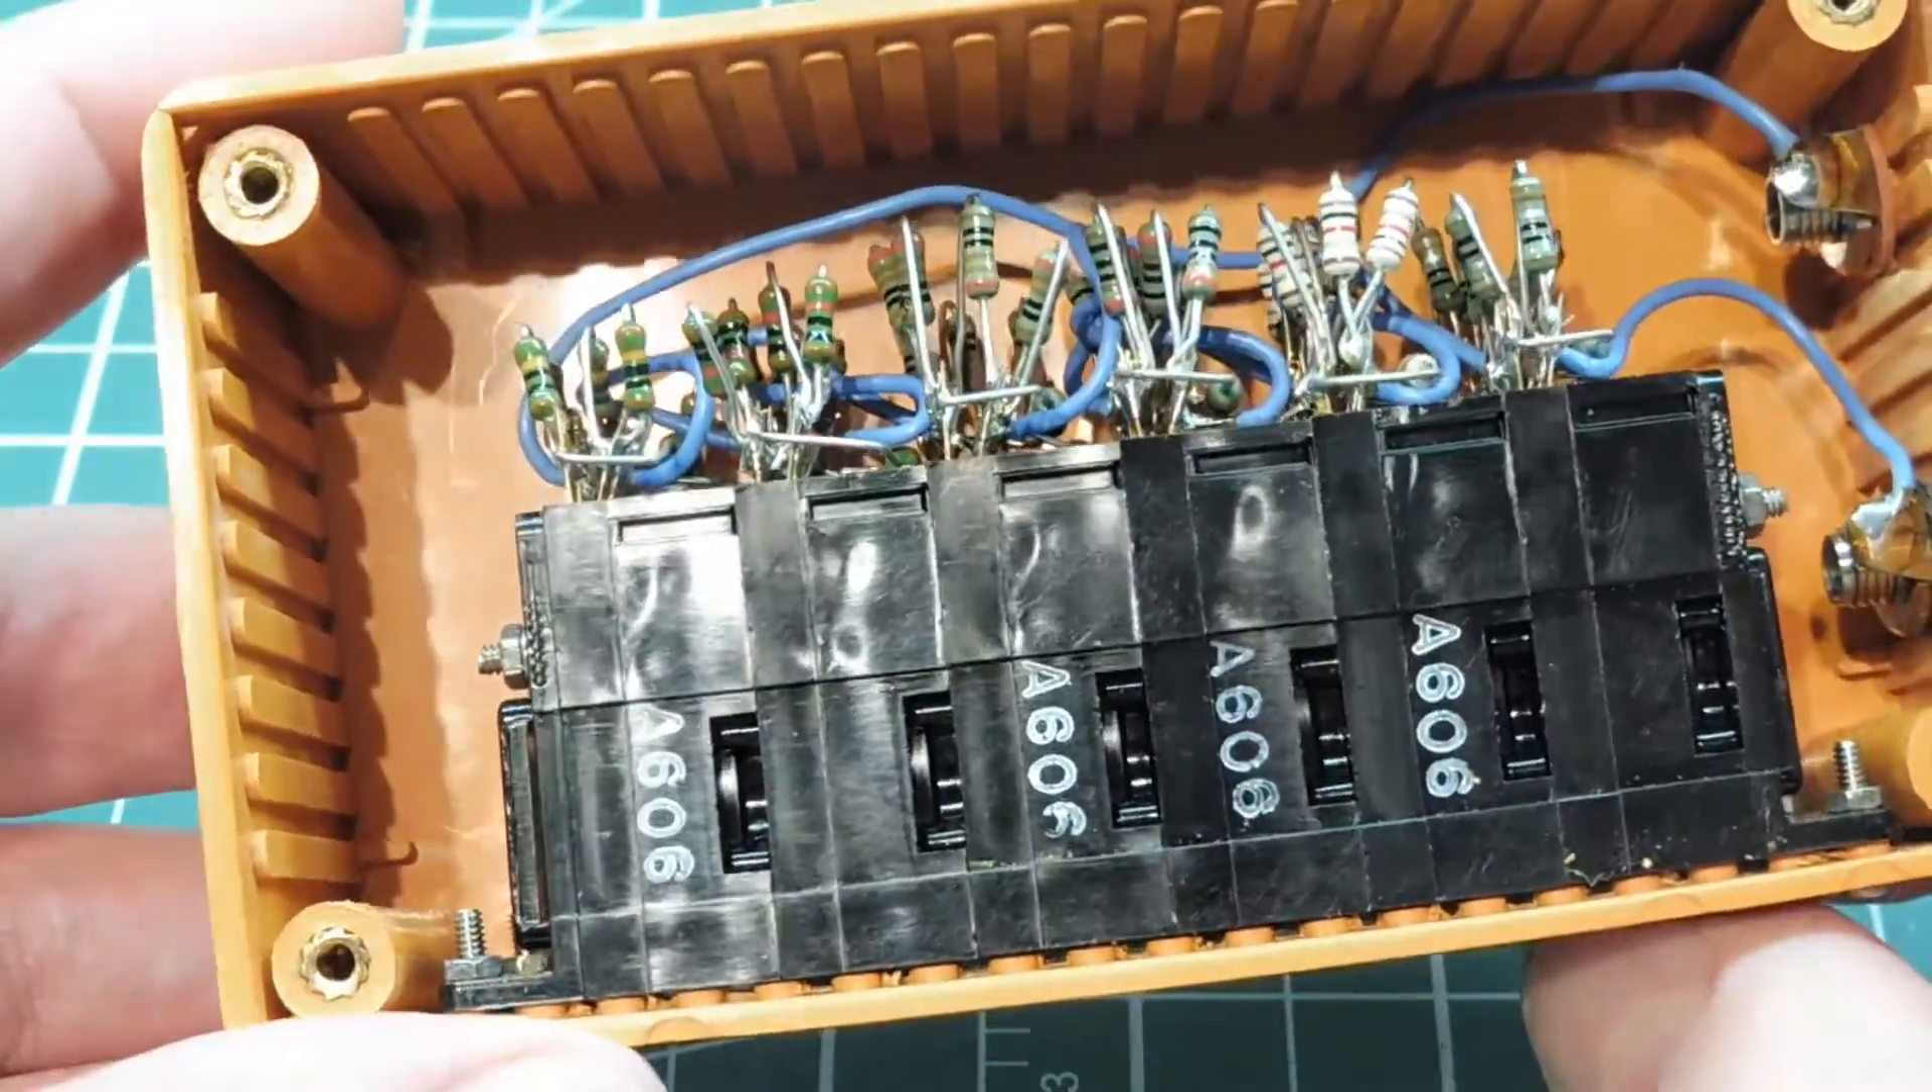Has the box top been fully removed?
Yes.